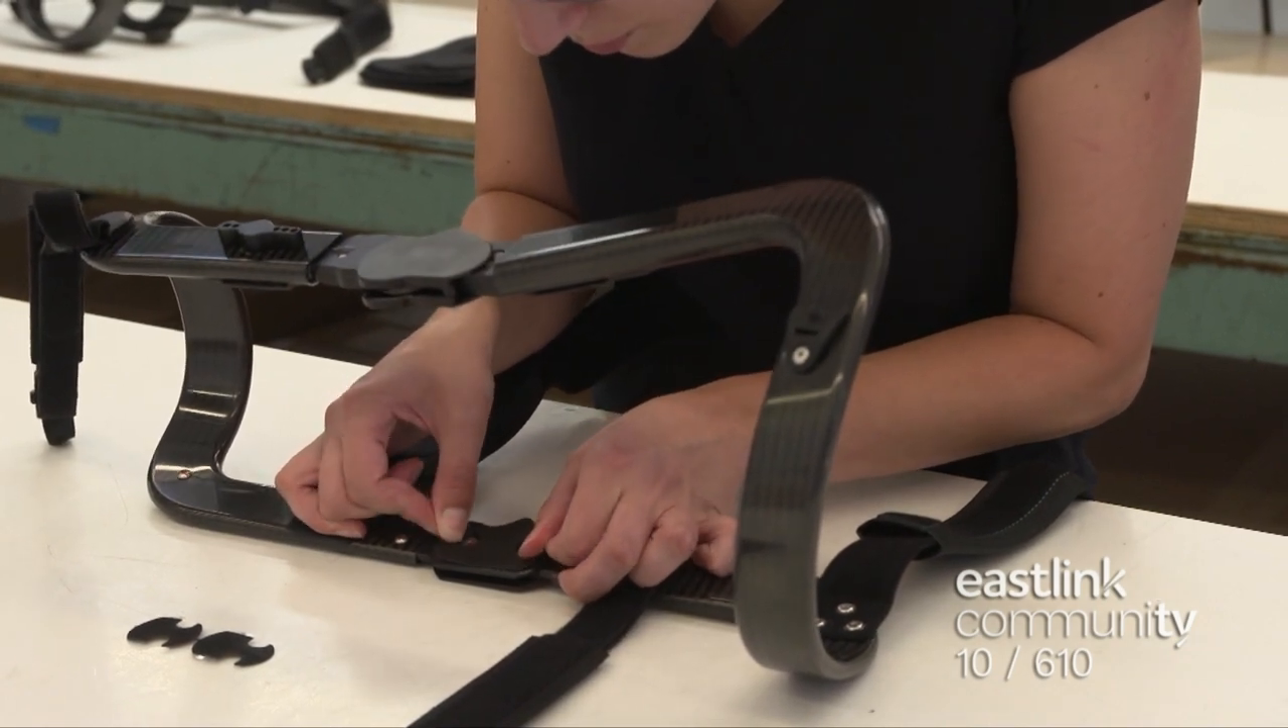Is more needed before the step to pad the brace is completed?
Yes.